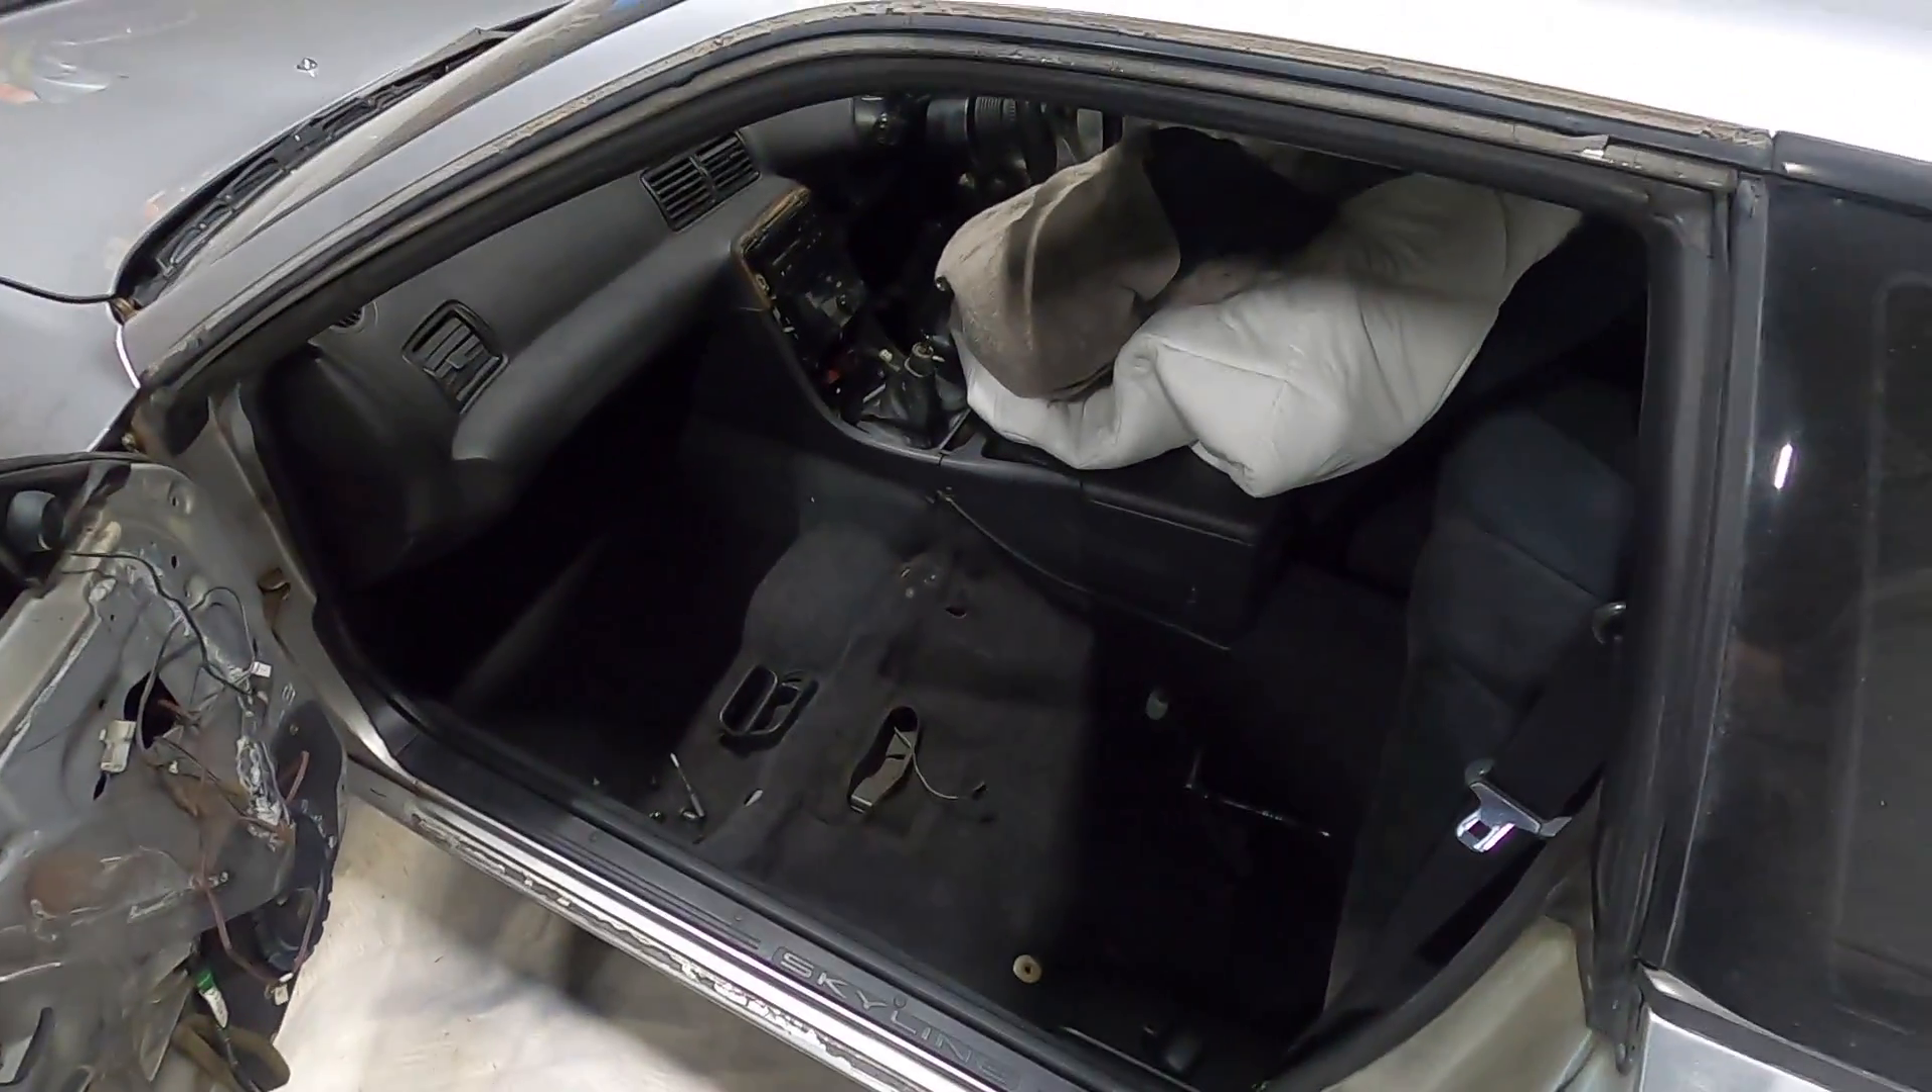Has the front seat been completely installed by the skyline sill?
No.